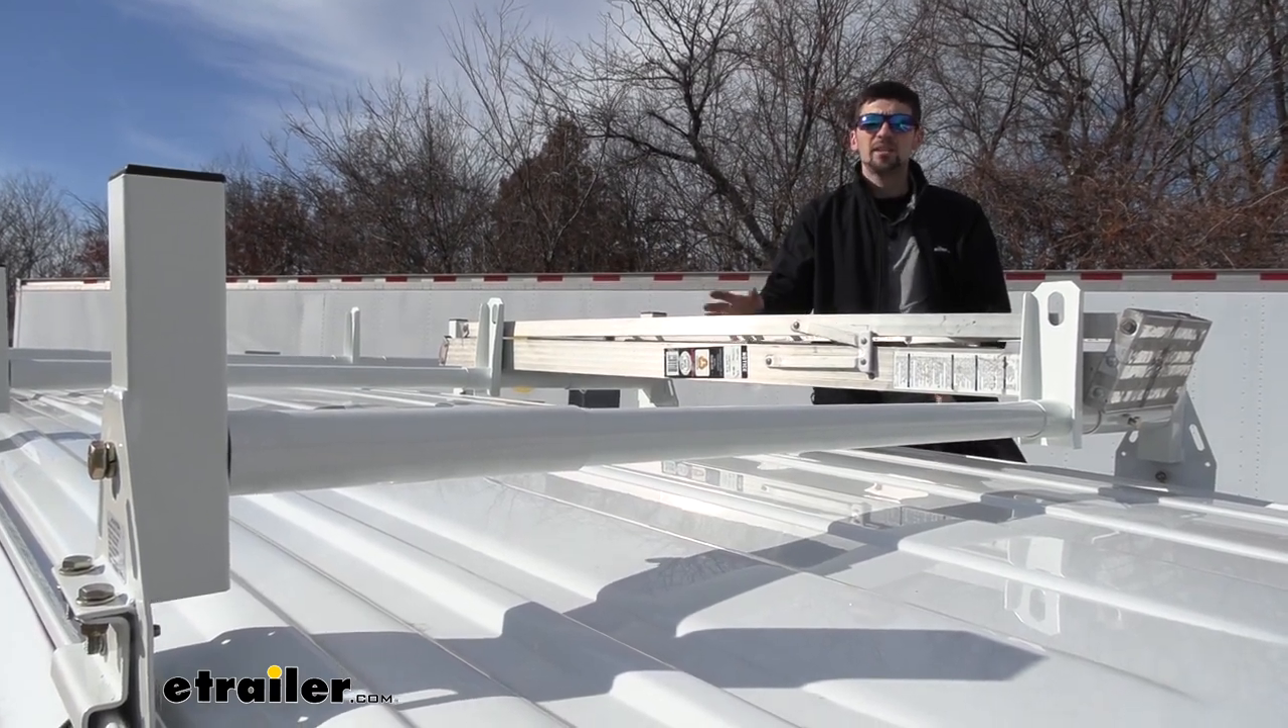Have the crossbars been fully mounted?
Yes.